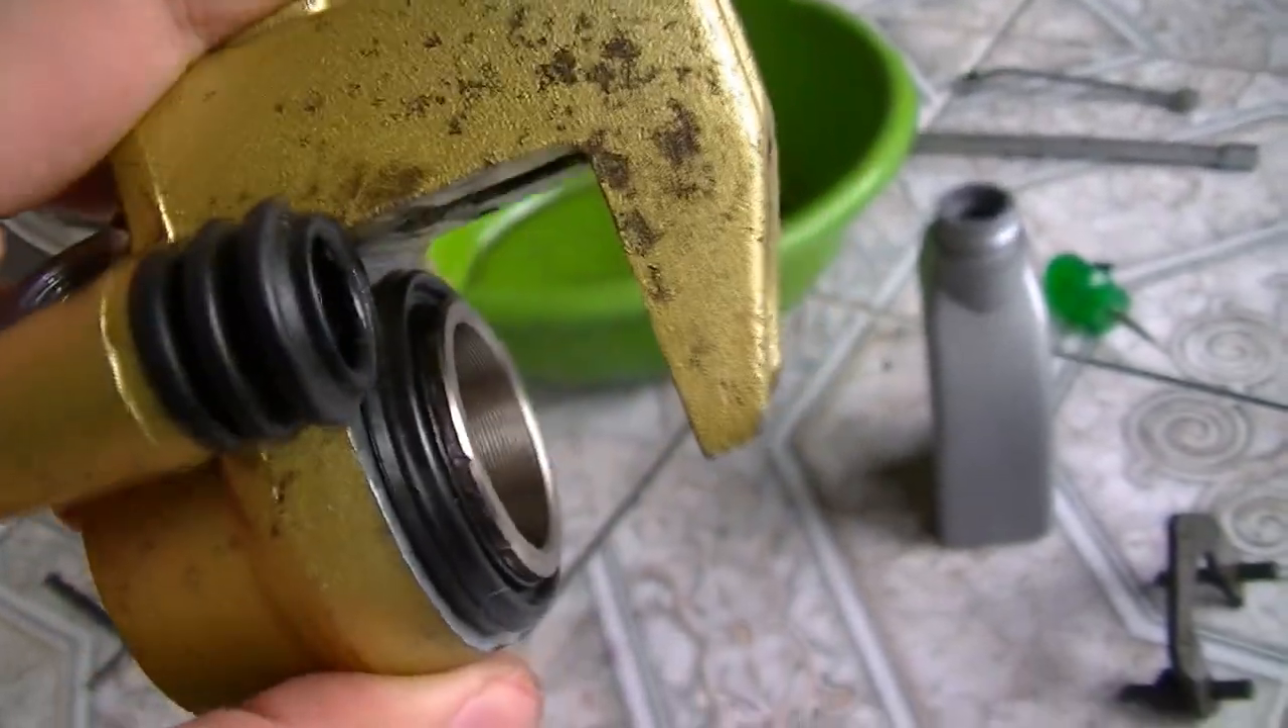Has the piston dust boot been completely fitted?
Yes.